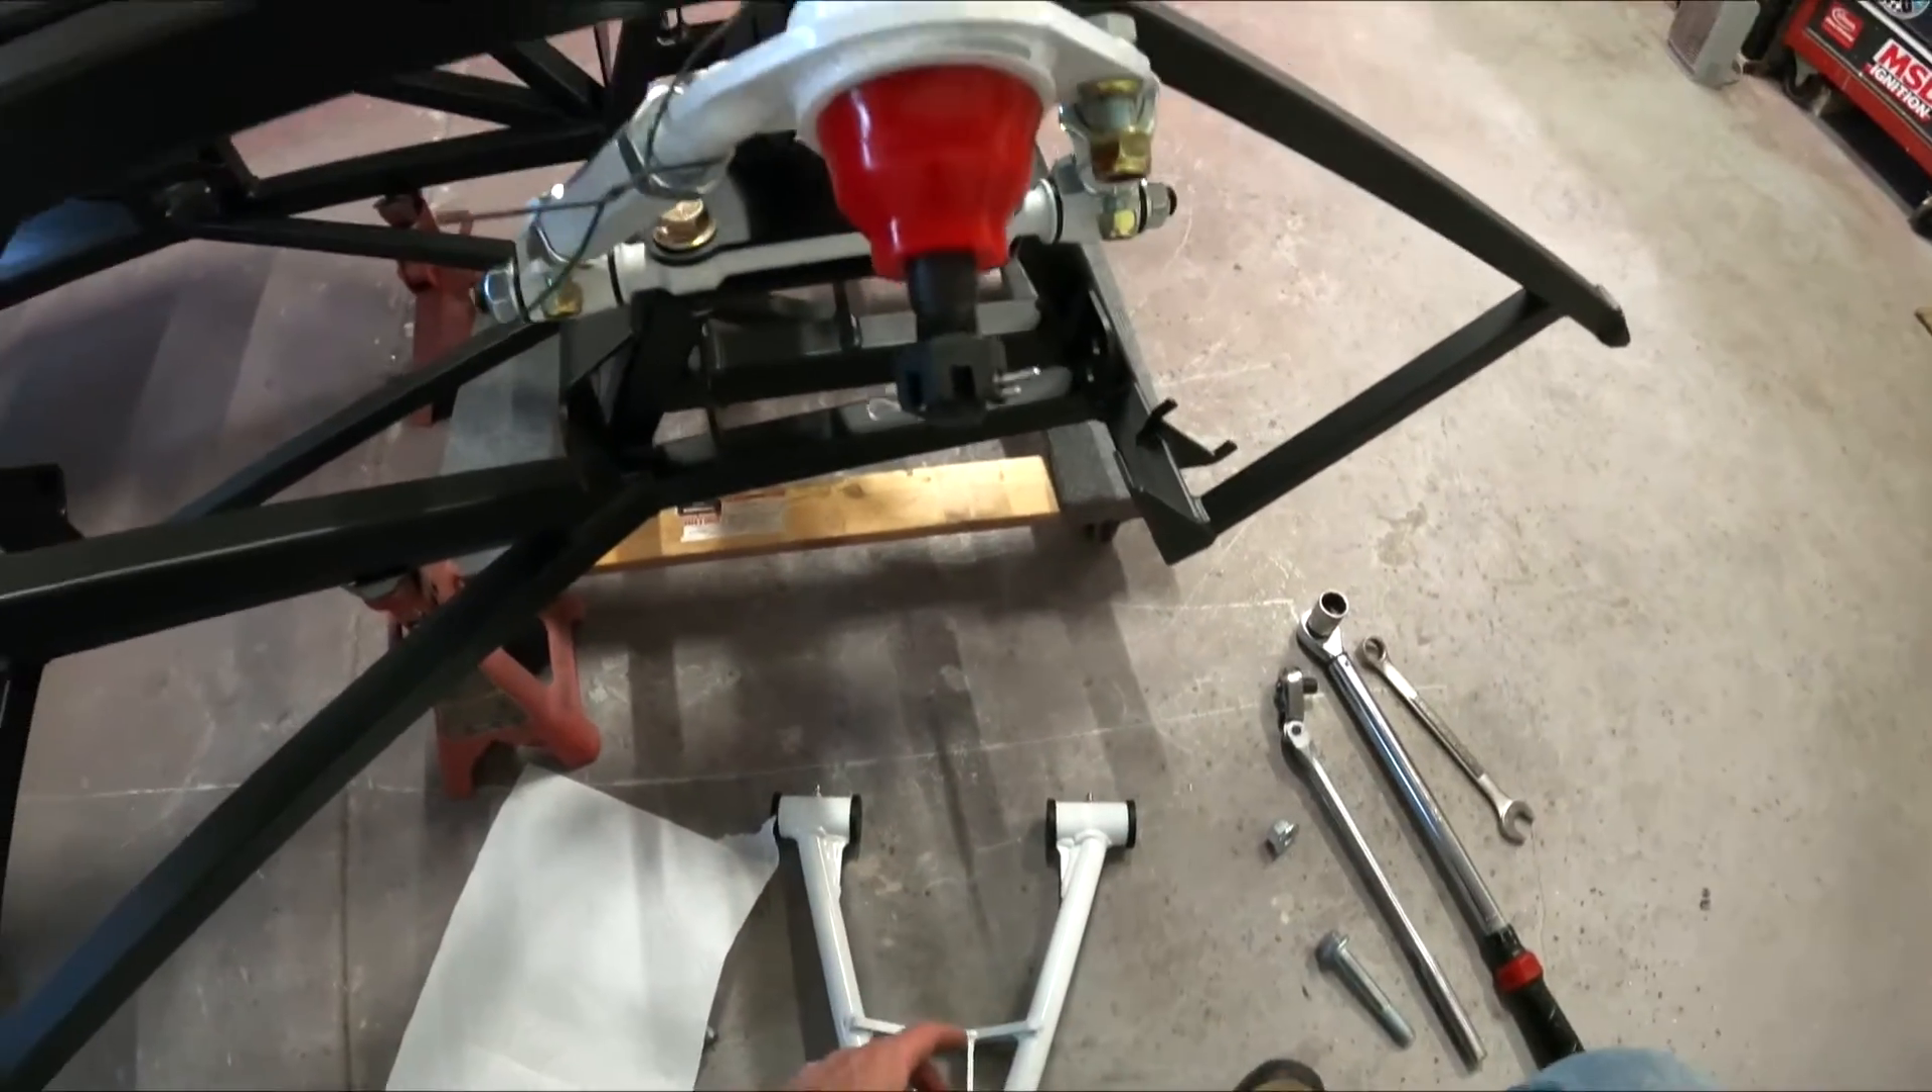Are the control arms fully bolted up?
No.